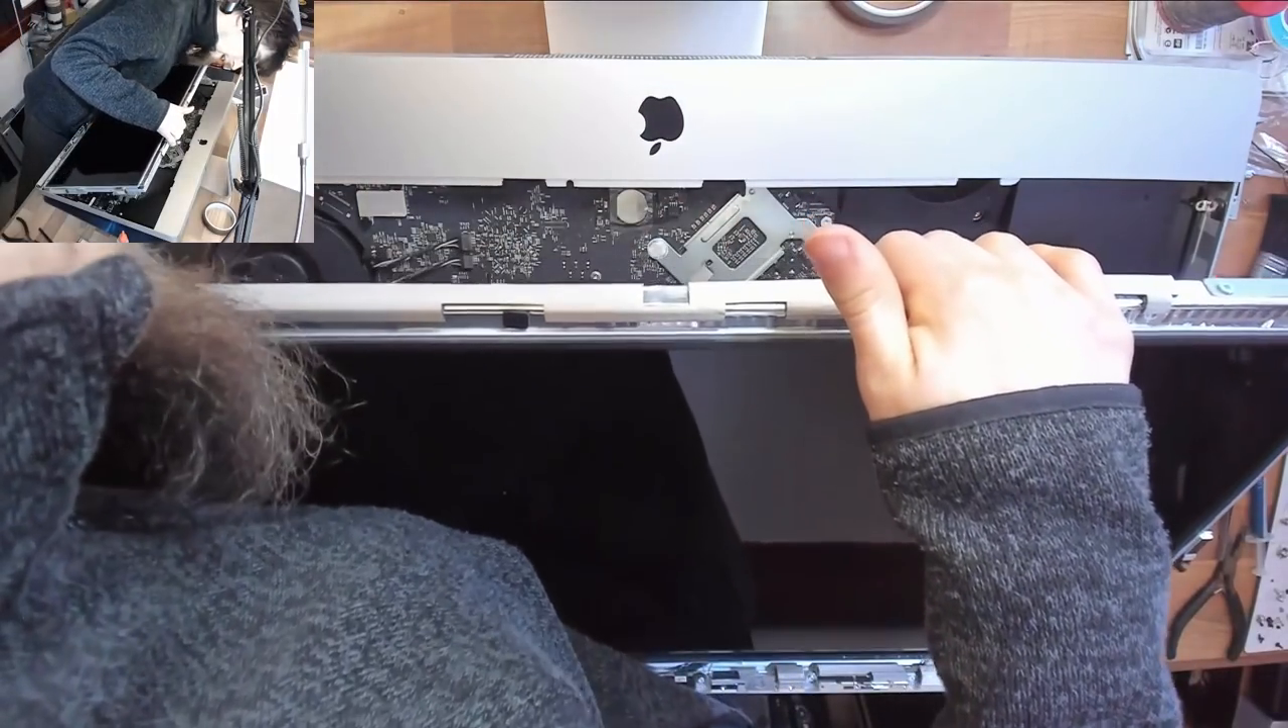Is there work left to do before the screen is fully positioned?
Yes.